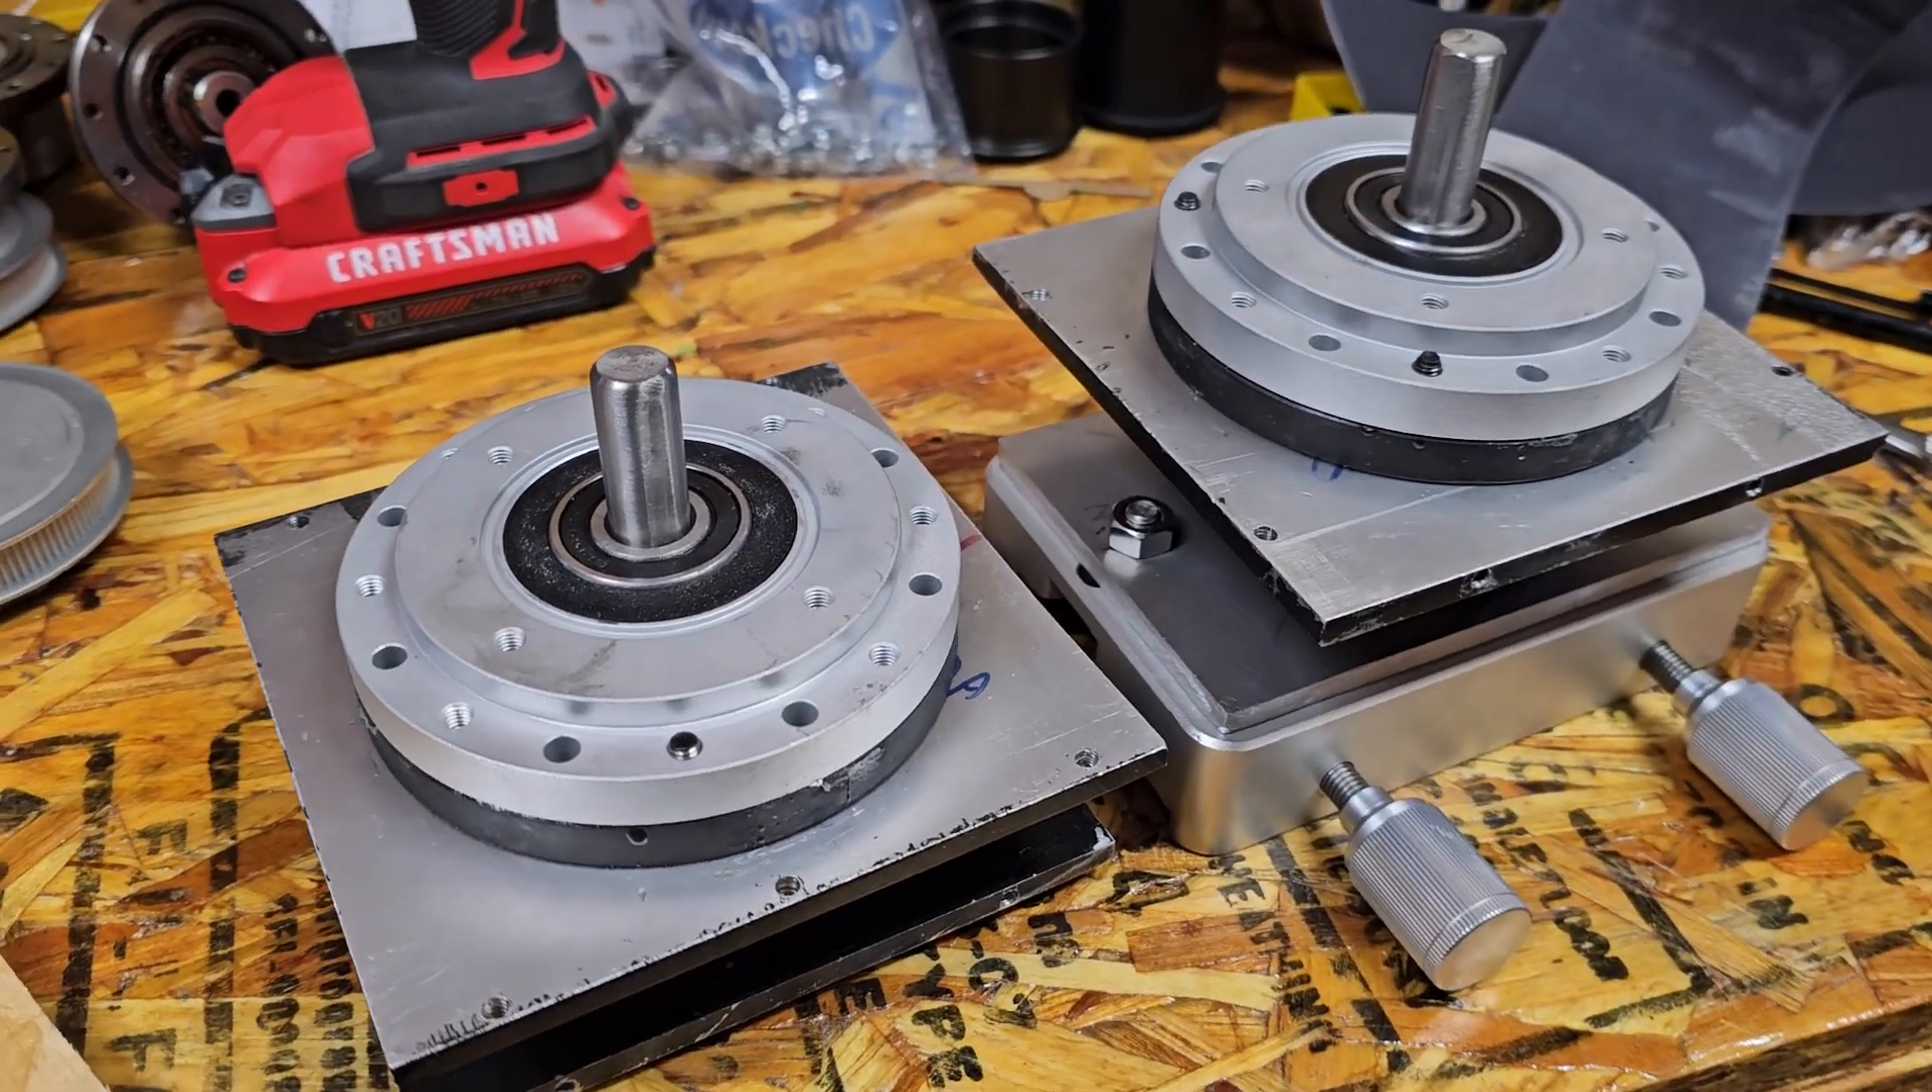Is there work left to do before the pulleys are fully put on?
Yes.